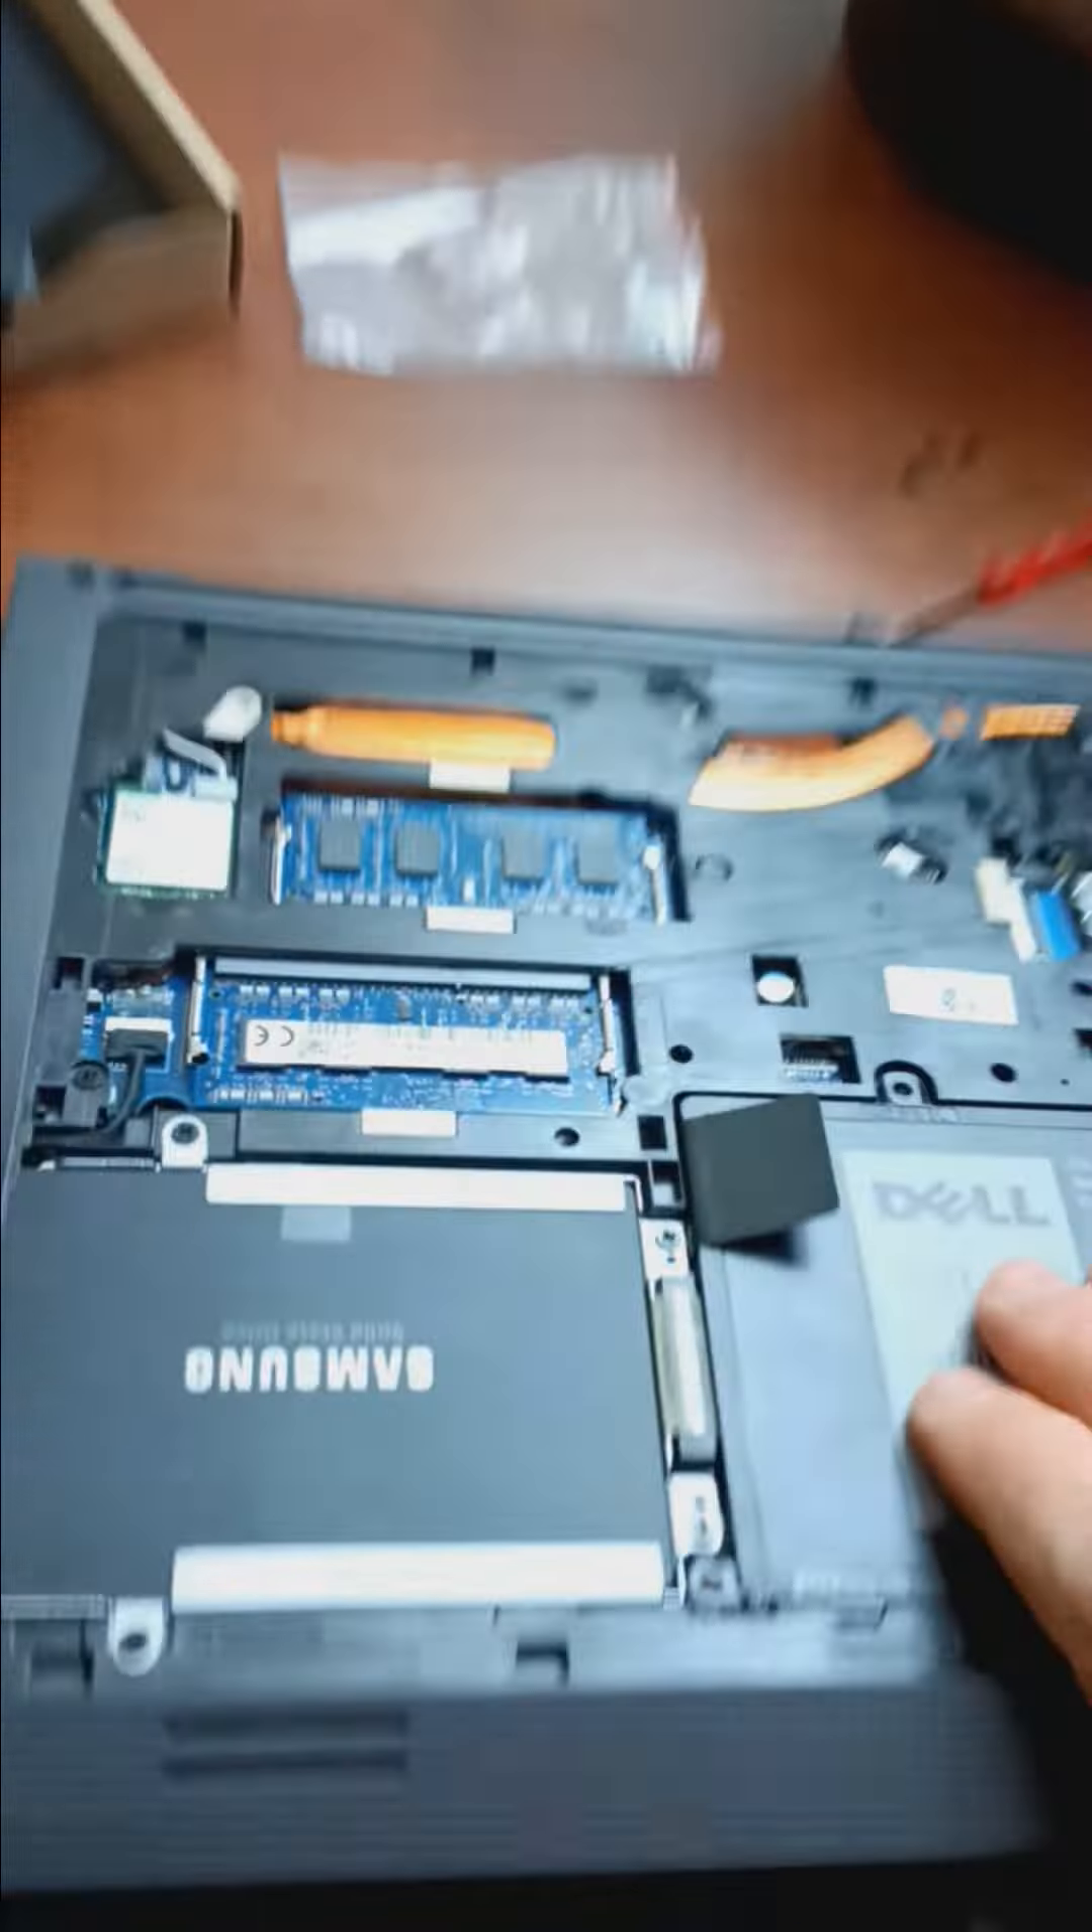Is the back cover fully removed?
Yes.